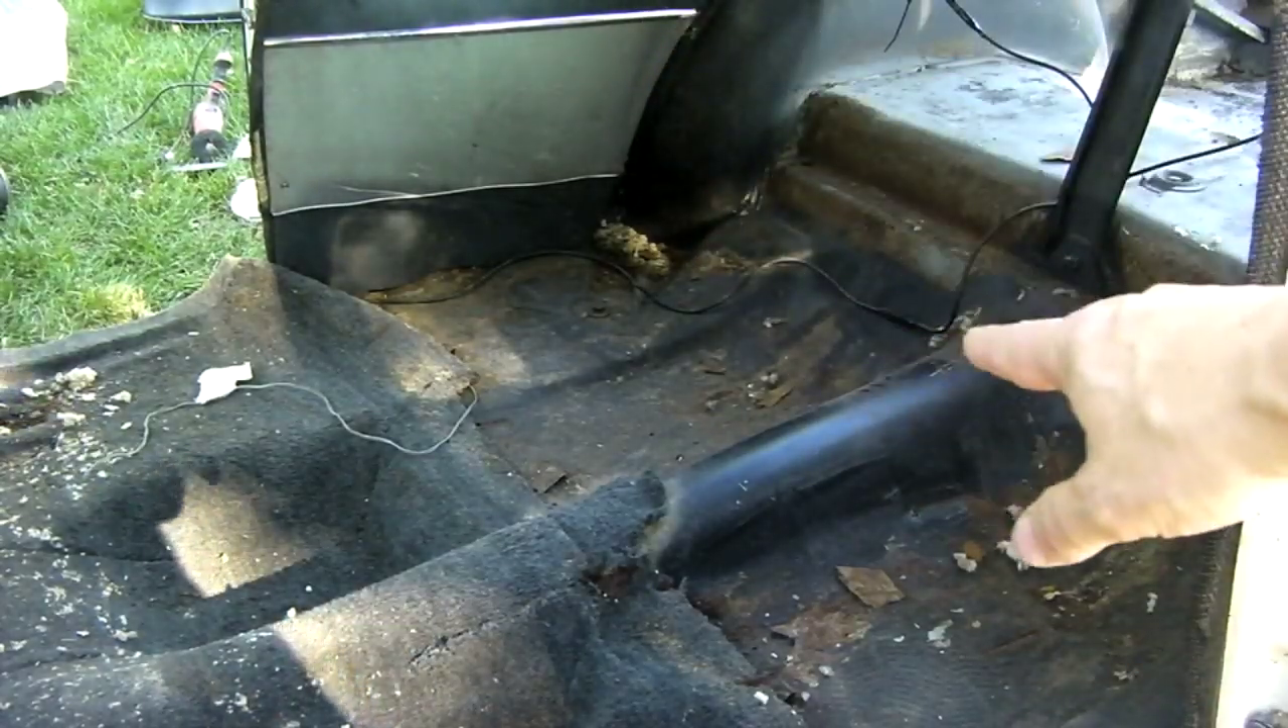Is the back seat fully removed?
Yes.